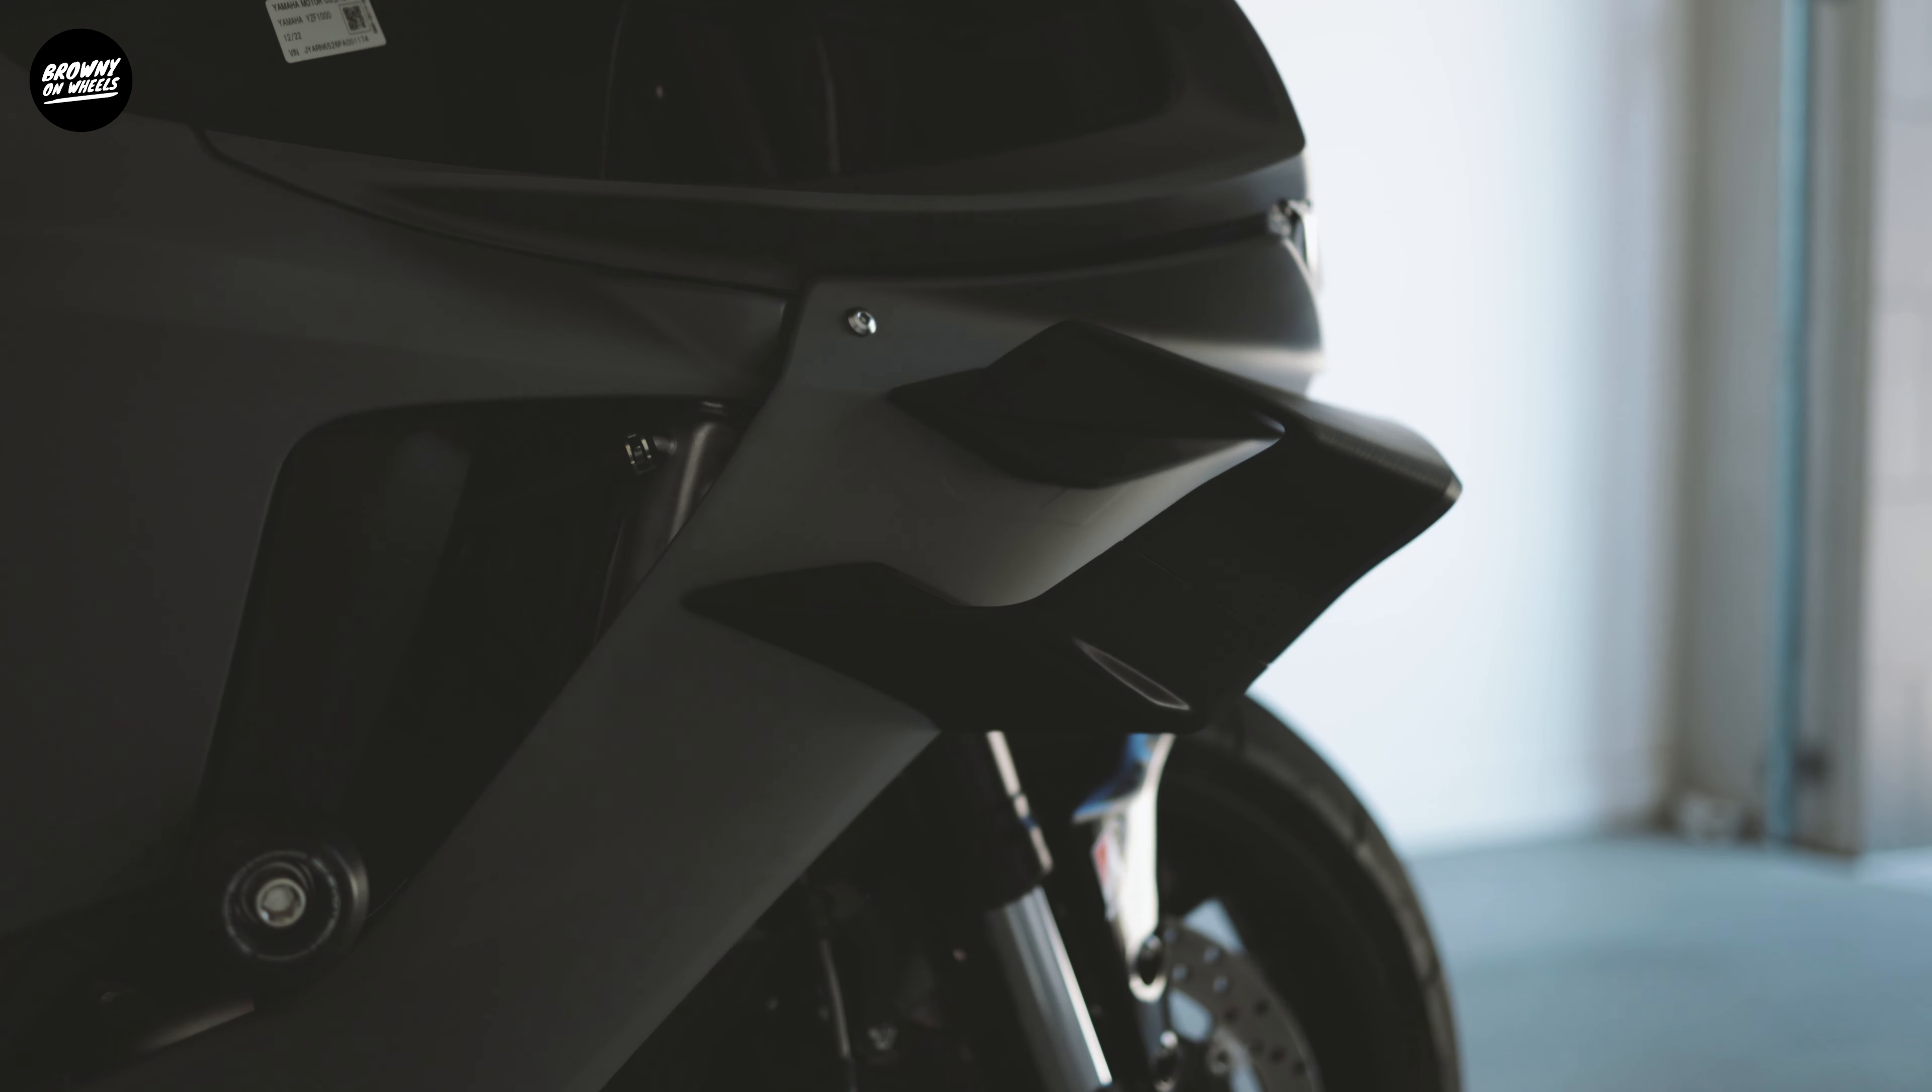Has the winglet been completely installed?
Yes.